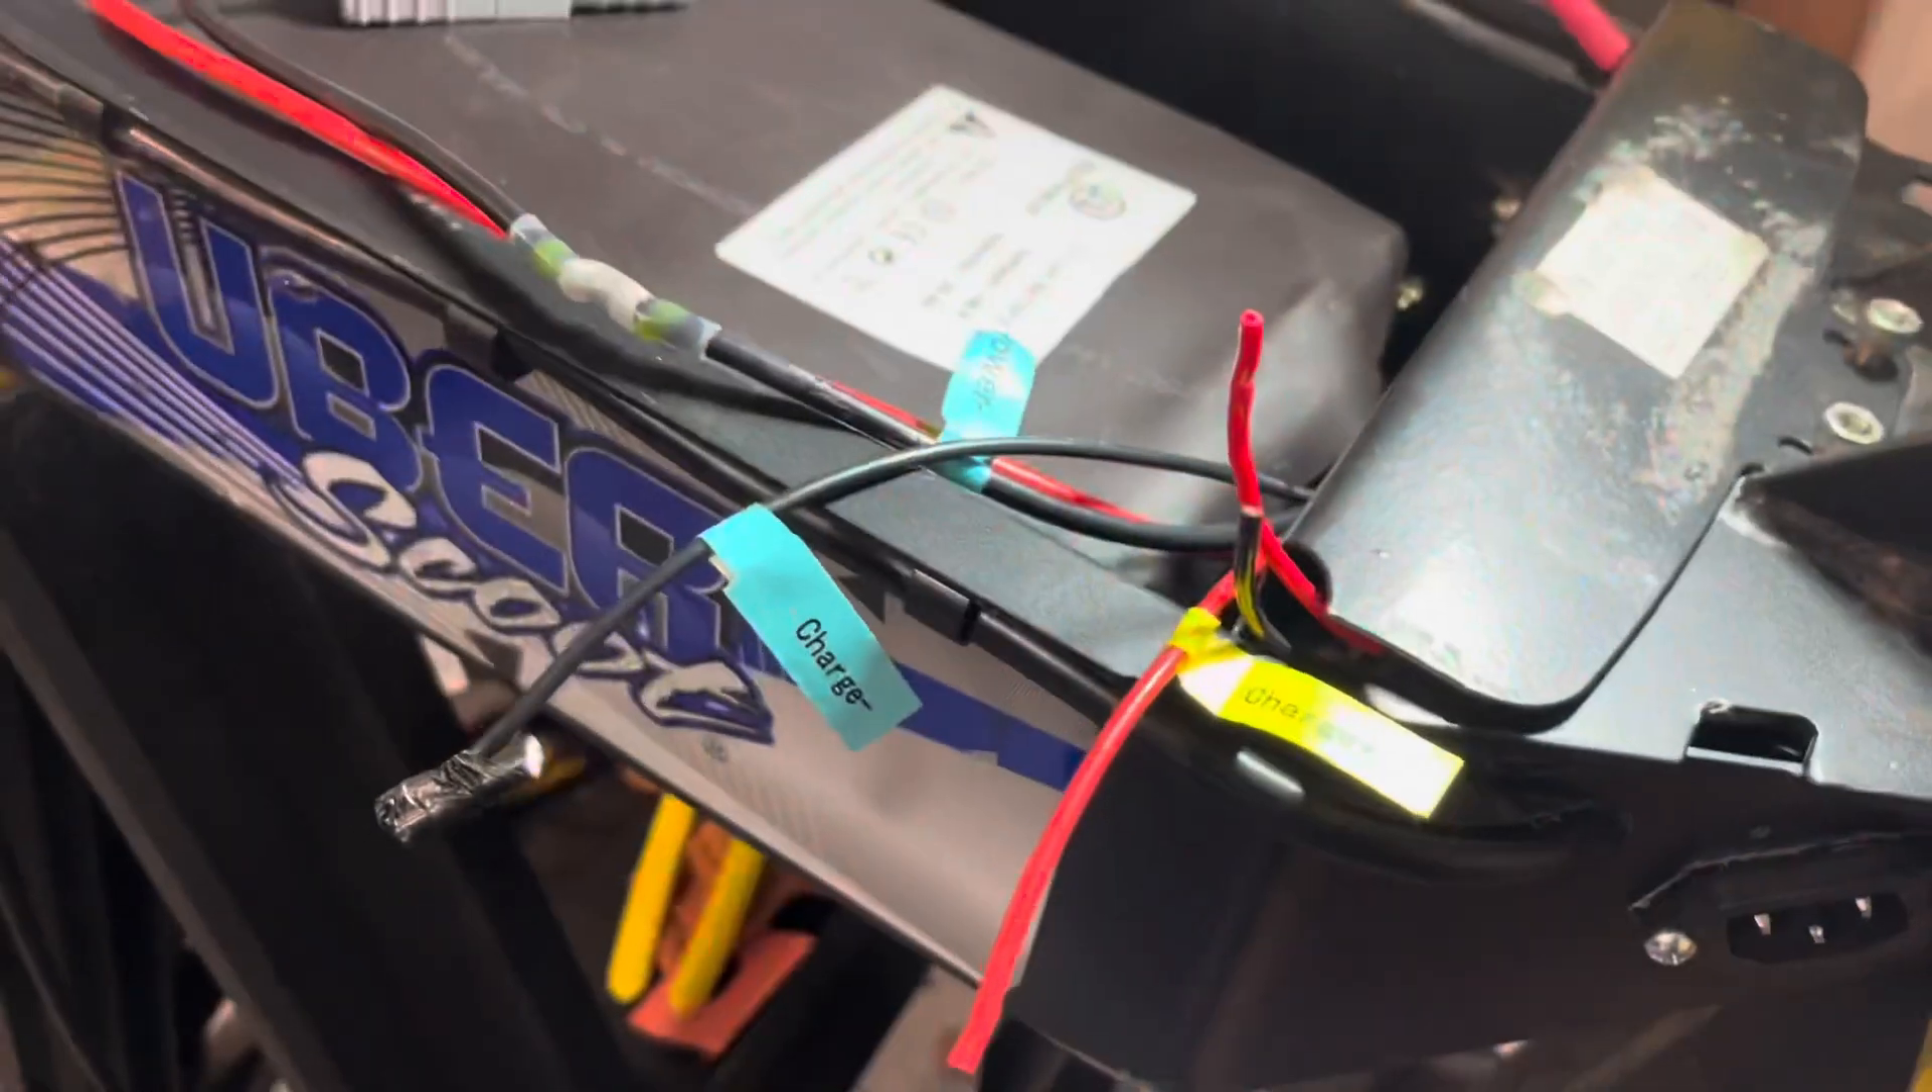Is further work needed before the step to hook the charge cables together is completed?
Yes.